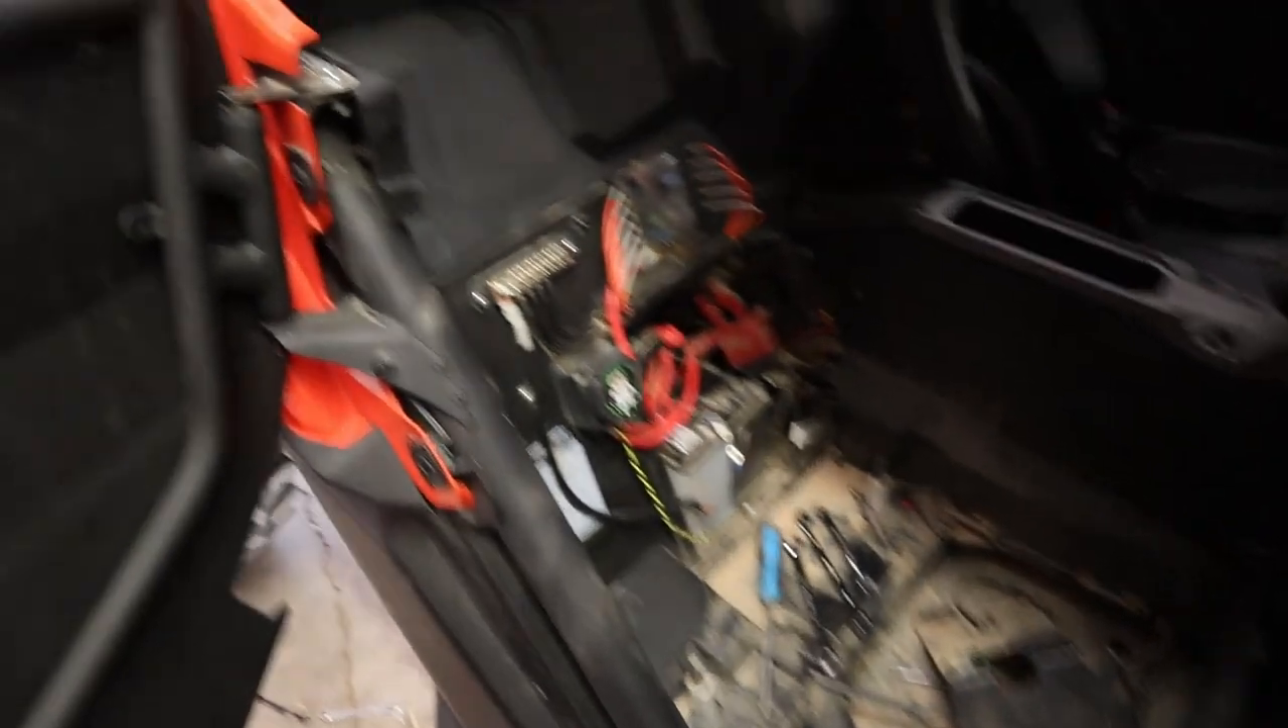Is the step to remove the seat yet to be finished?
No.